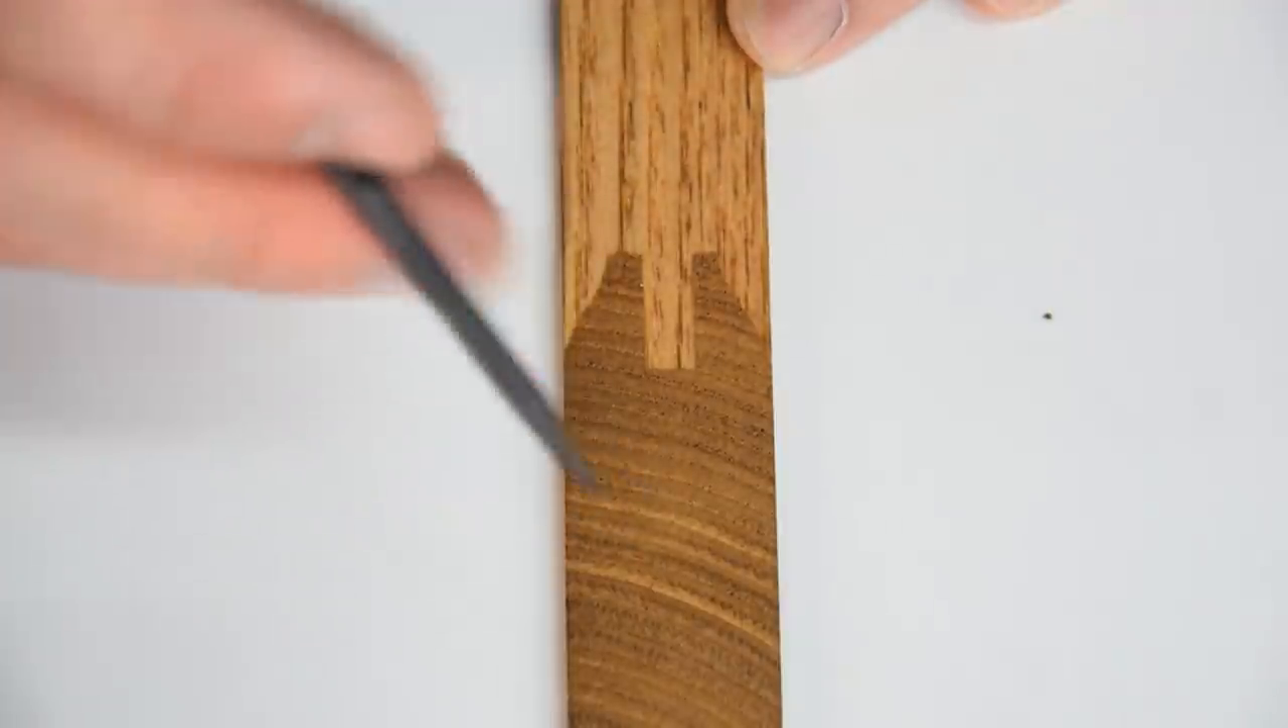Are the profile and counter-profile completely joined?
Yes.